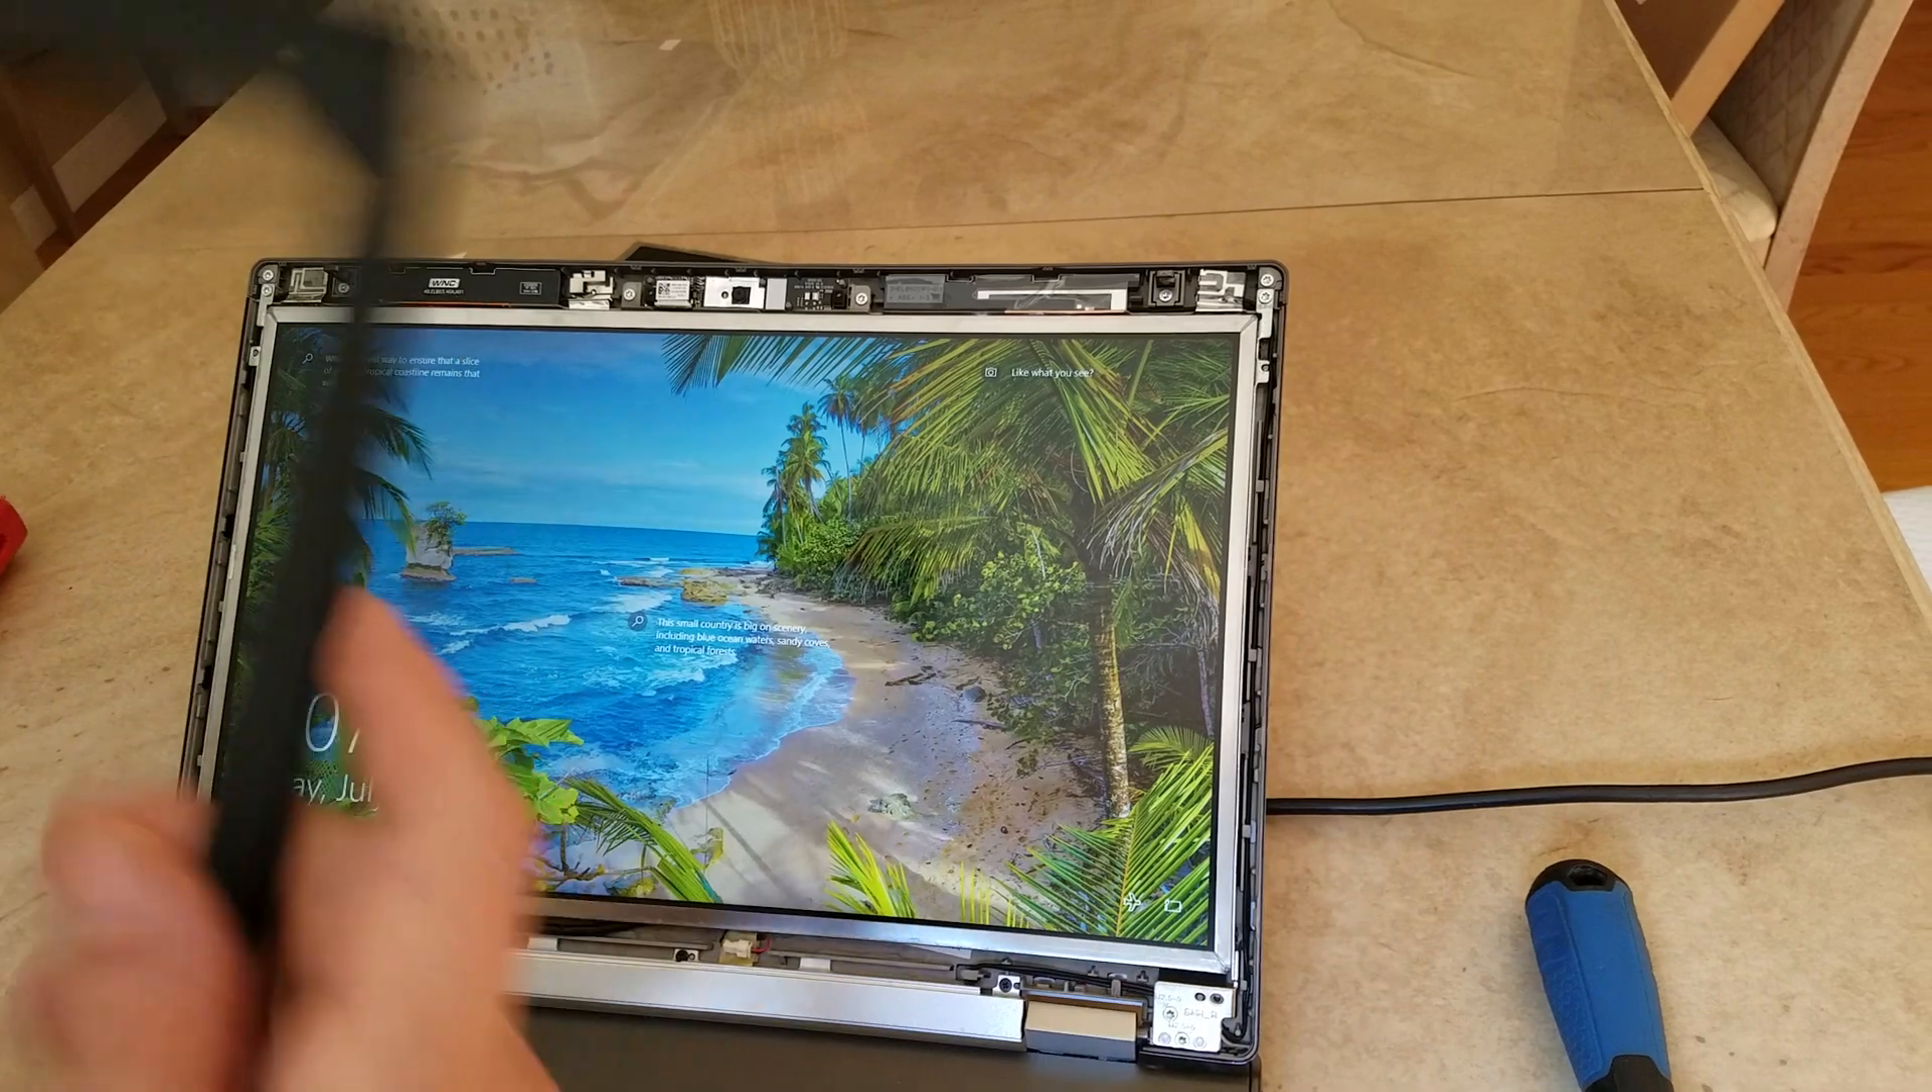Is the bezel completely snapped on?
No.